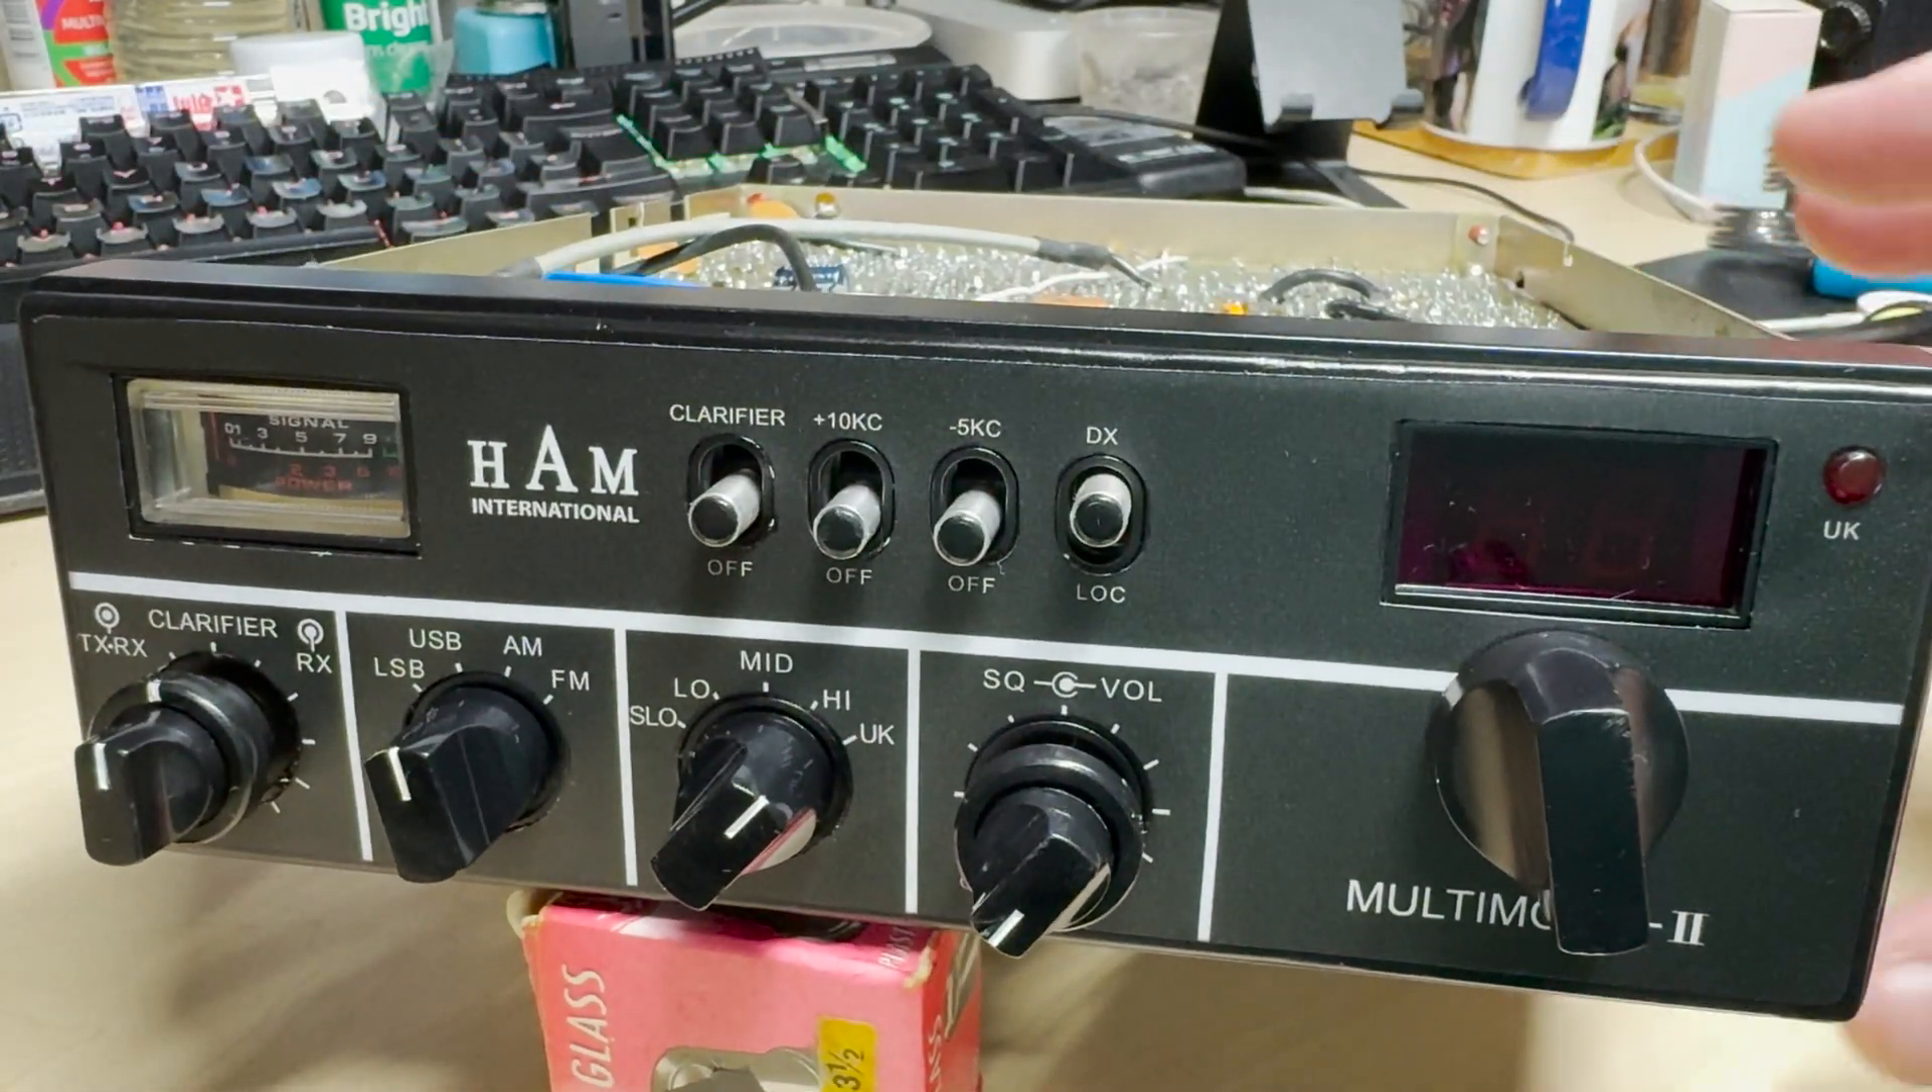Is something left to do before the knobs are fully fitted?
No.